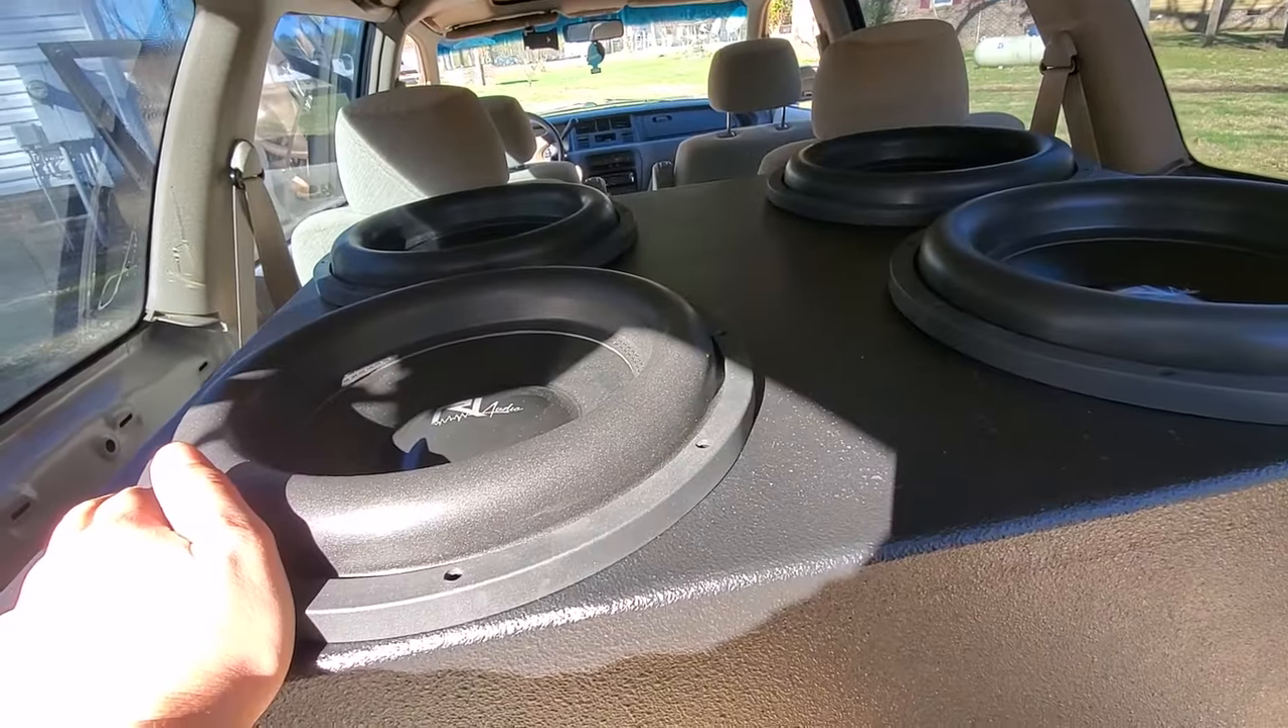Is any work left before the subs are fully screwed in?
Yes.